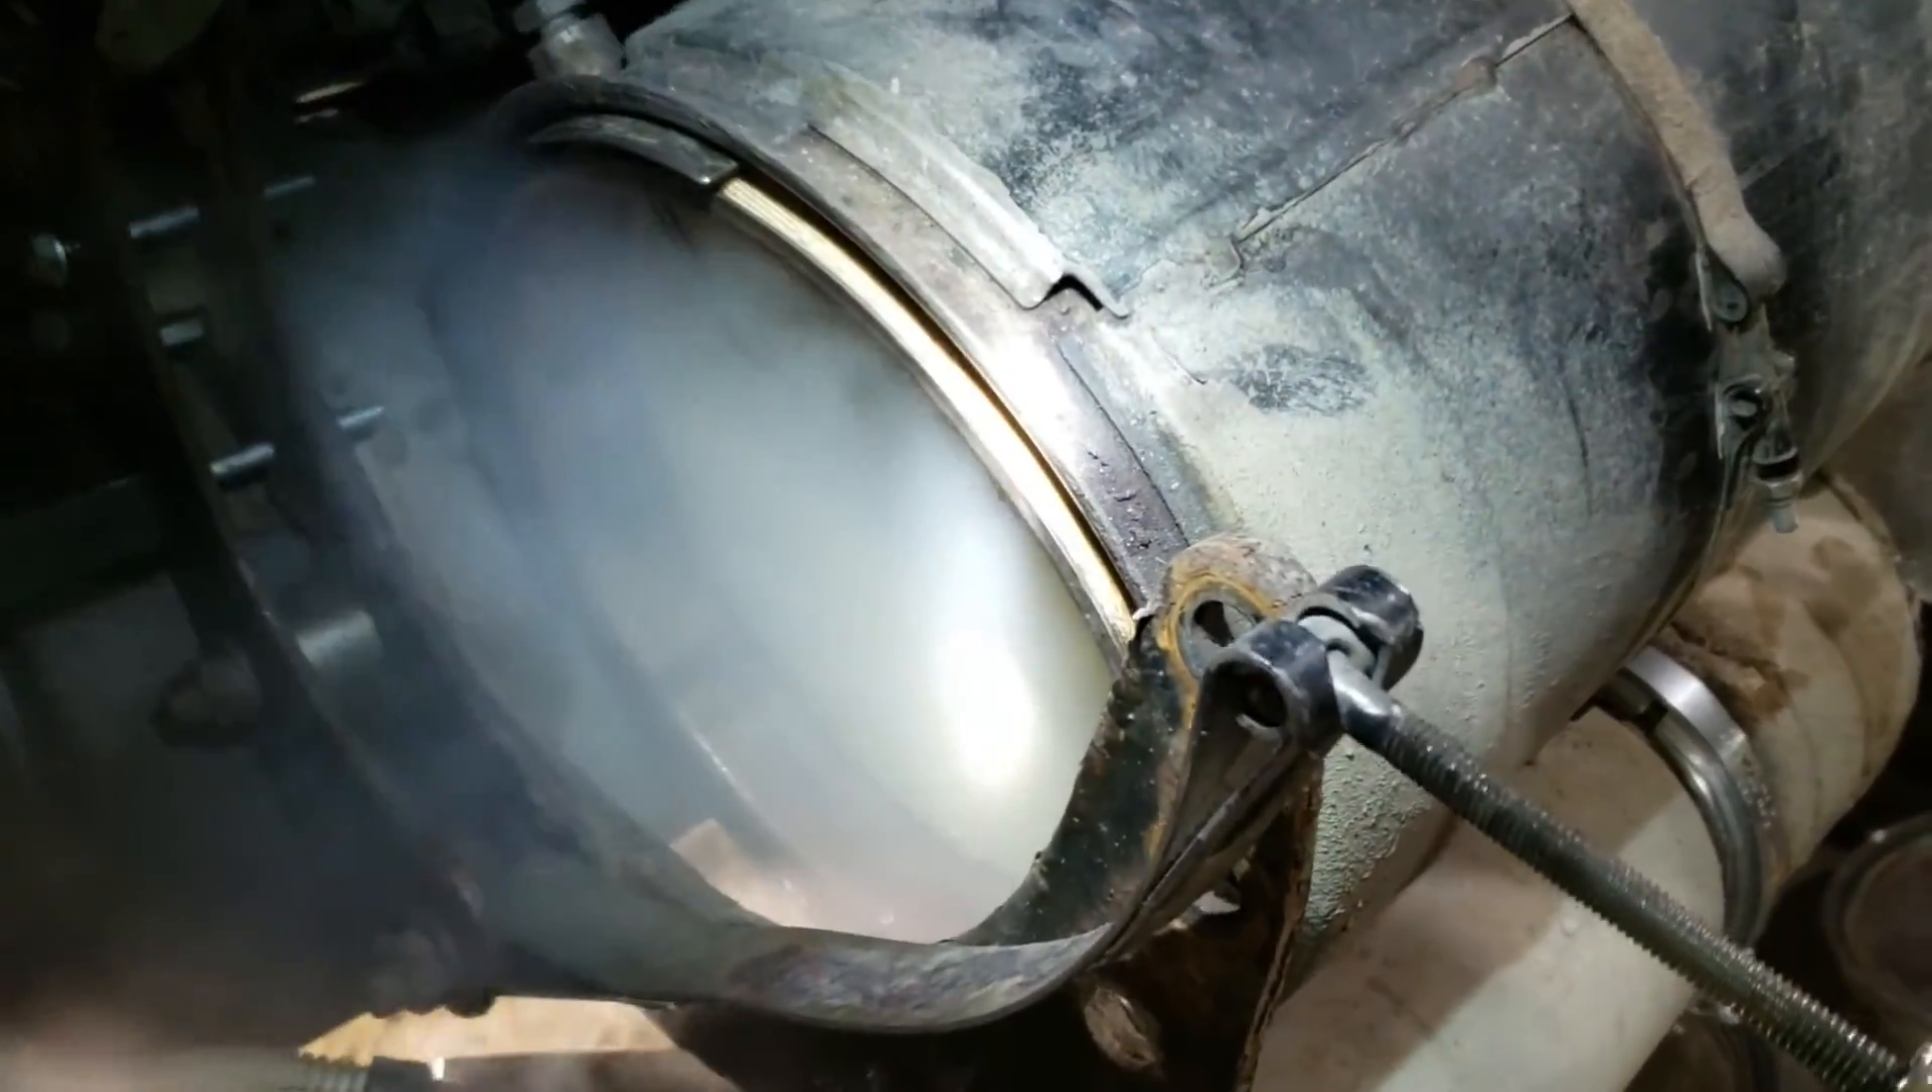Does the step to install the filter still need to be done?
Yes.